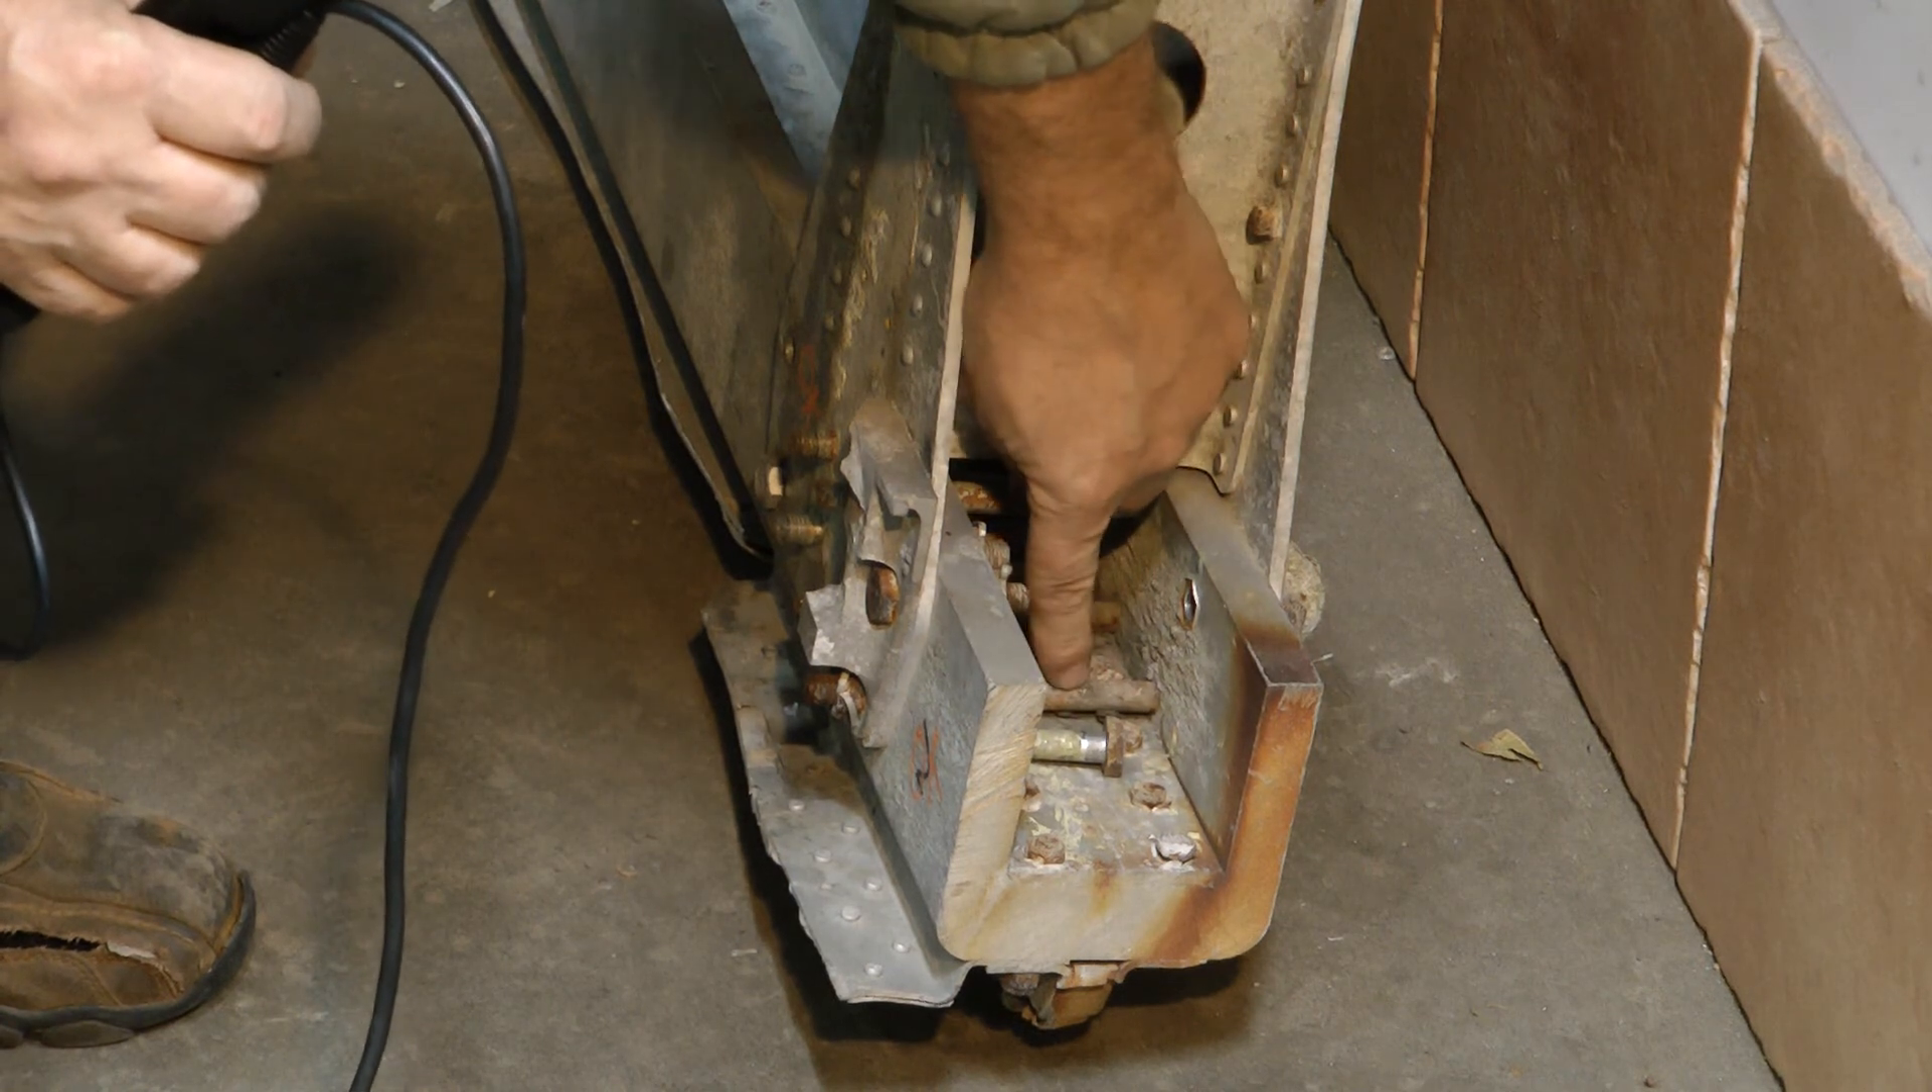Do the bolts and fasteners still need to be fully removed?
Yes.